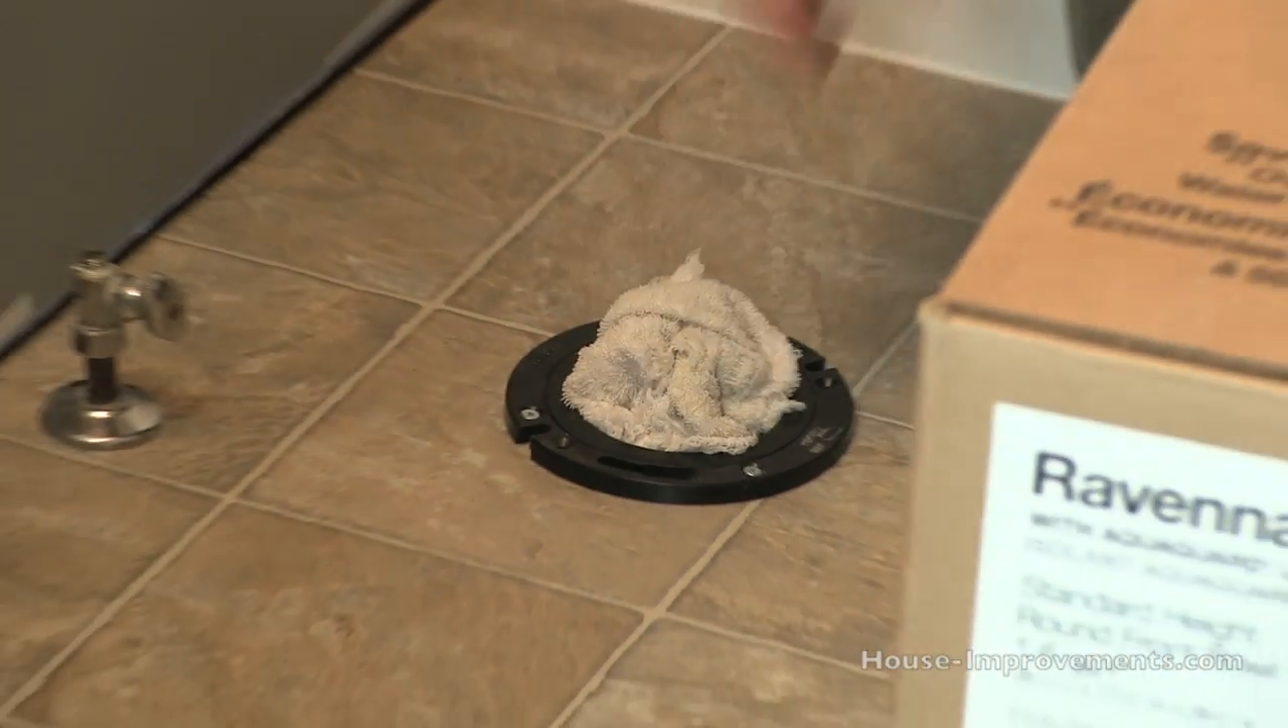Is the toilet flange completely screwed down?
Yes.